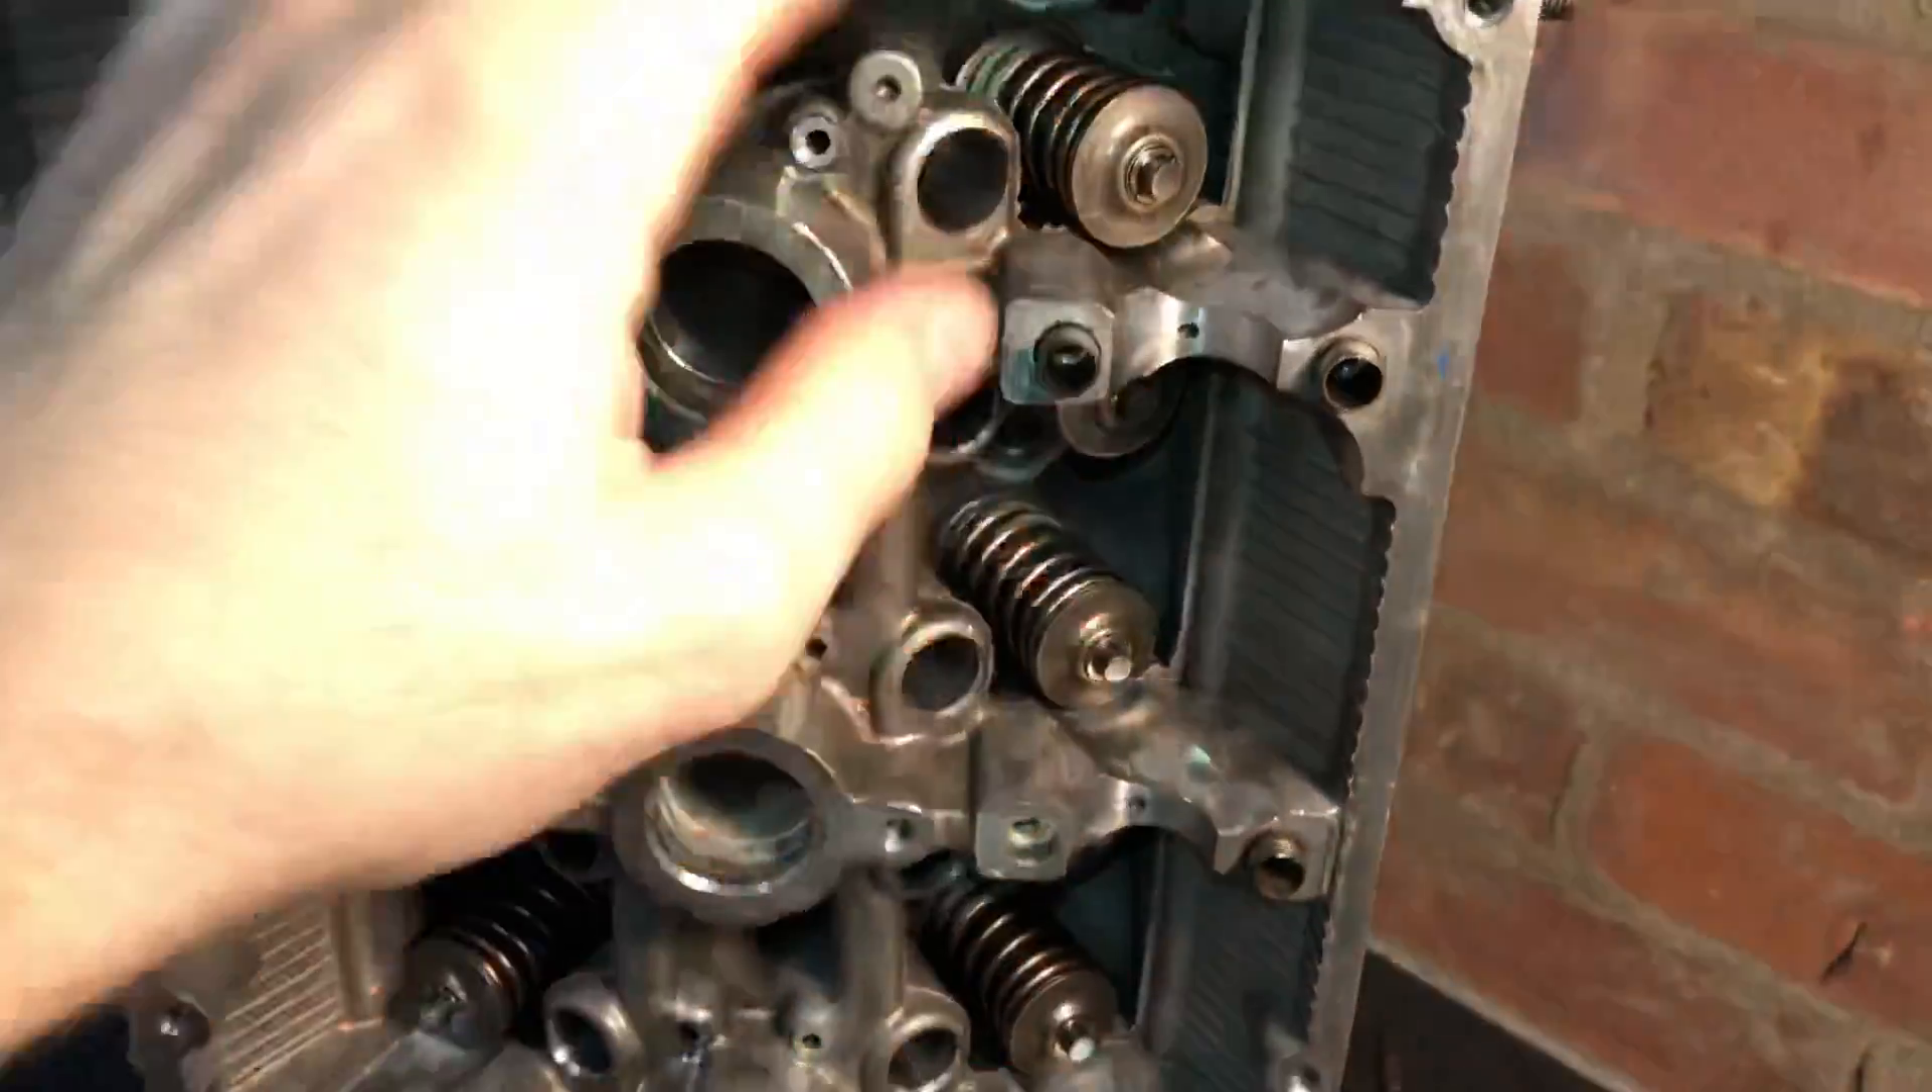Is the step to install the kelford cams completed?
No.